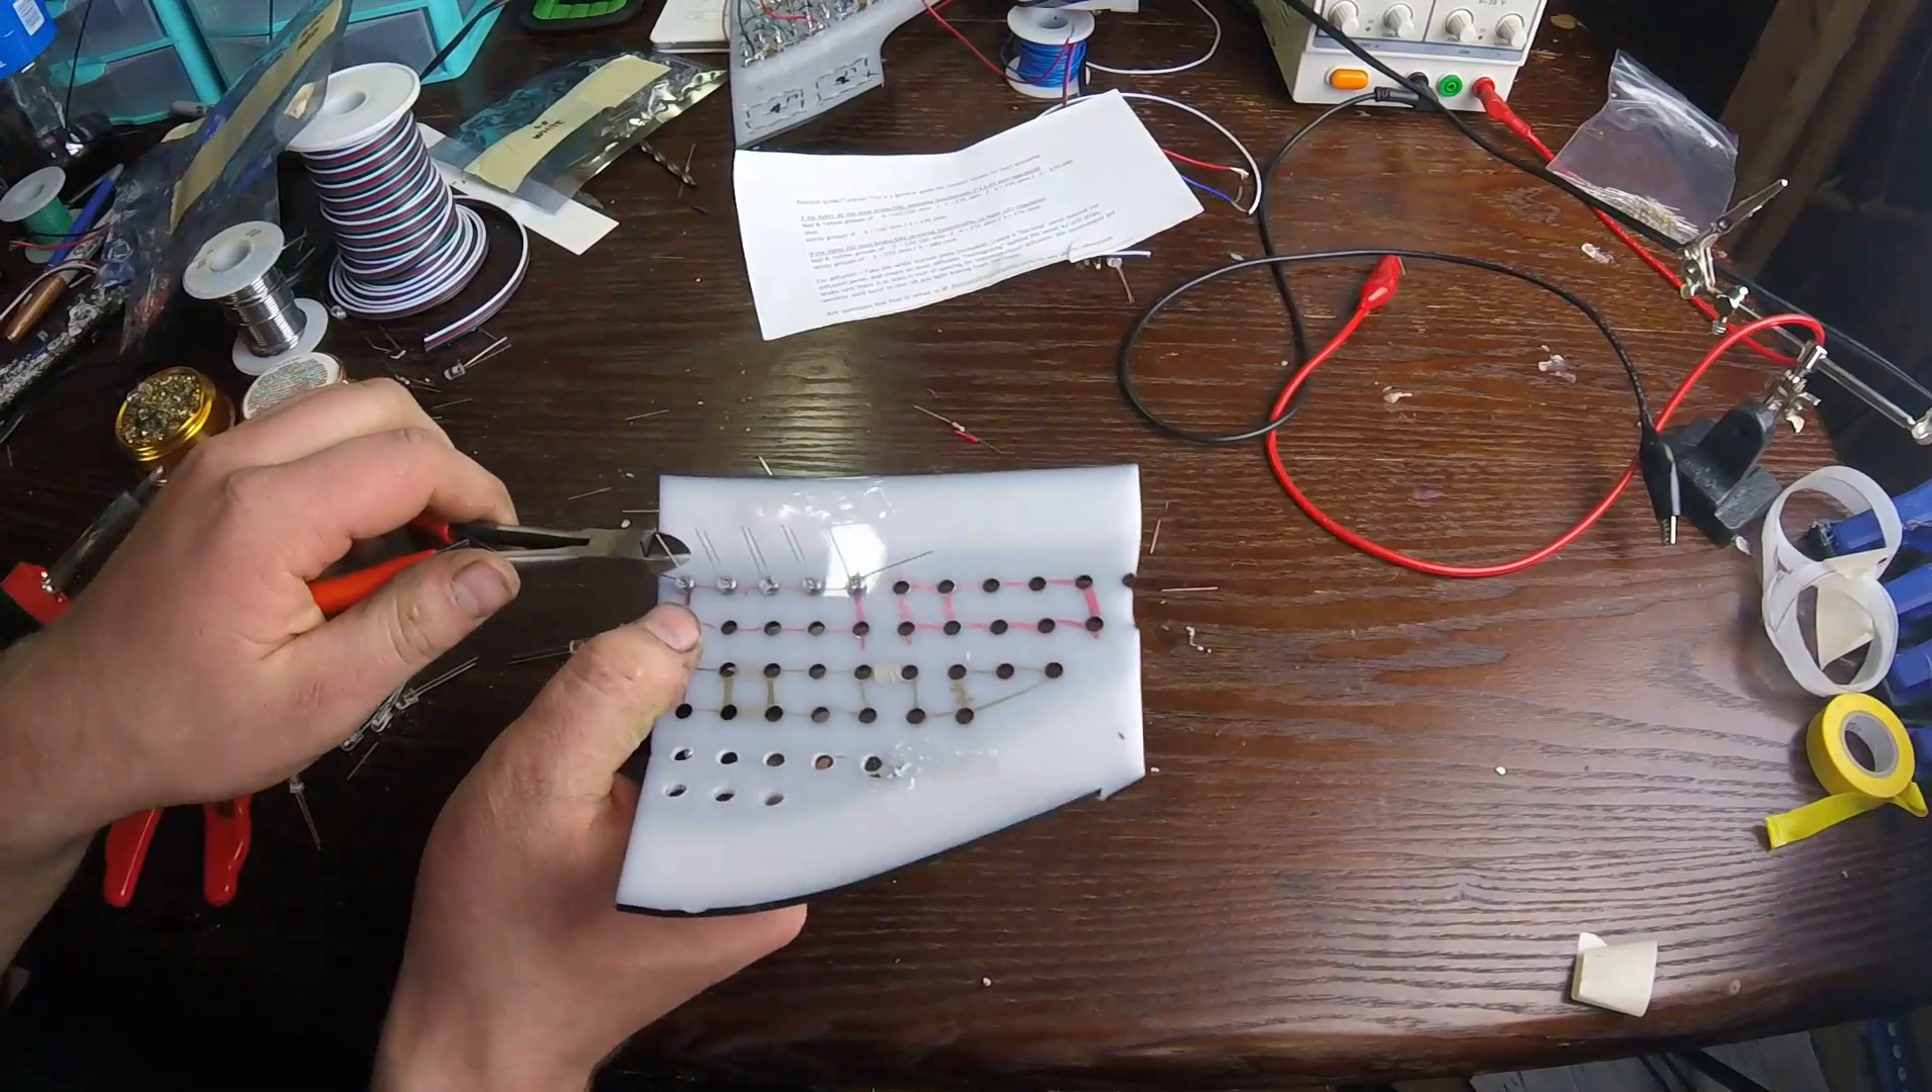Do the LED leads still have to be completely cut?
Yes.